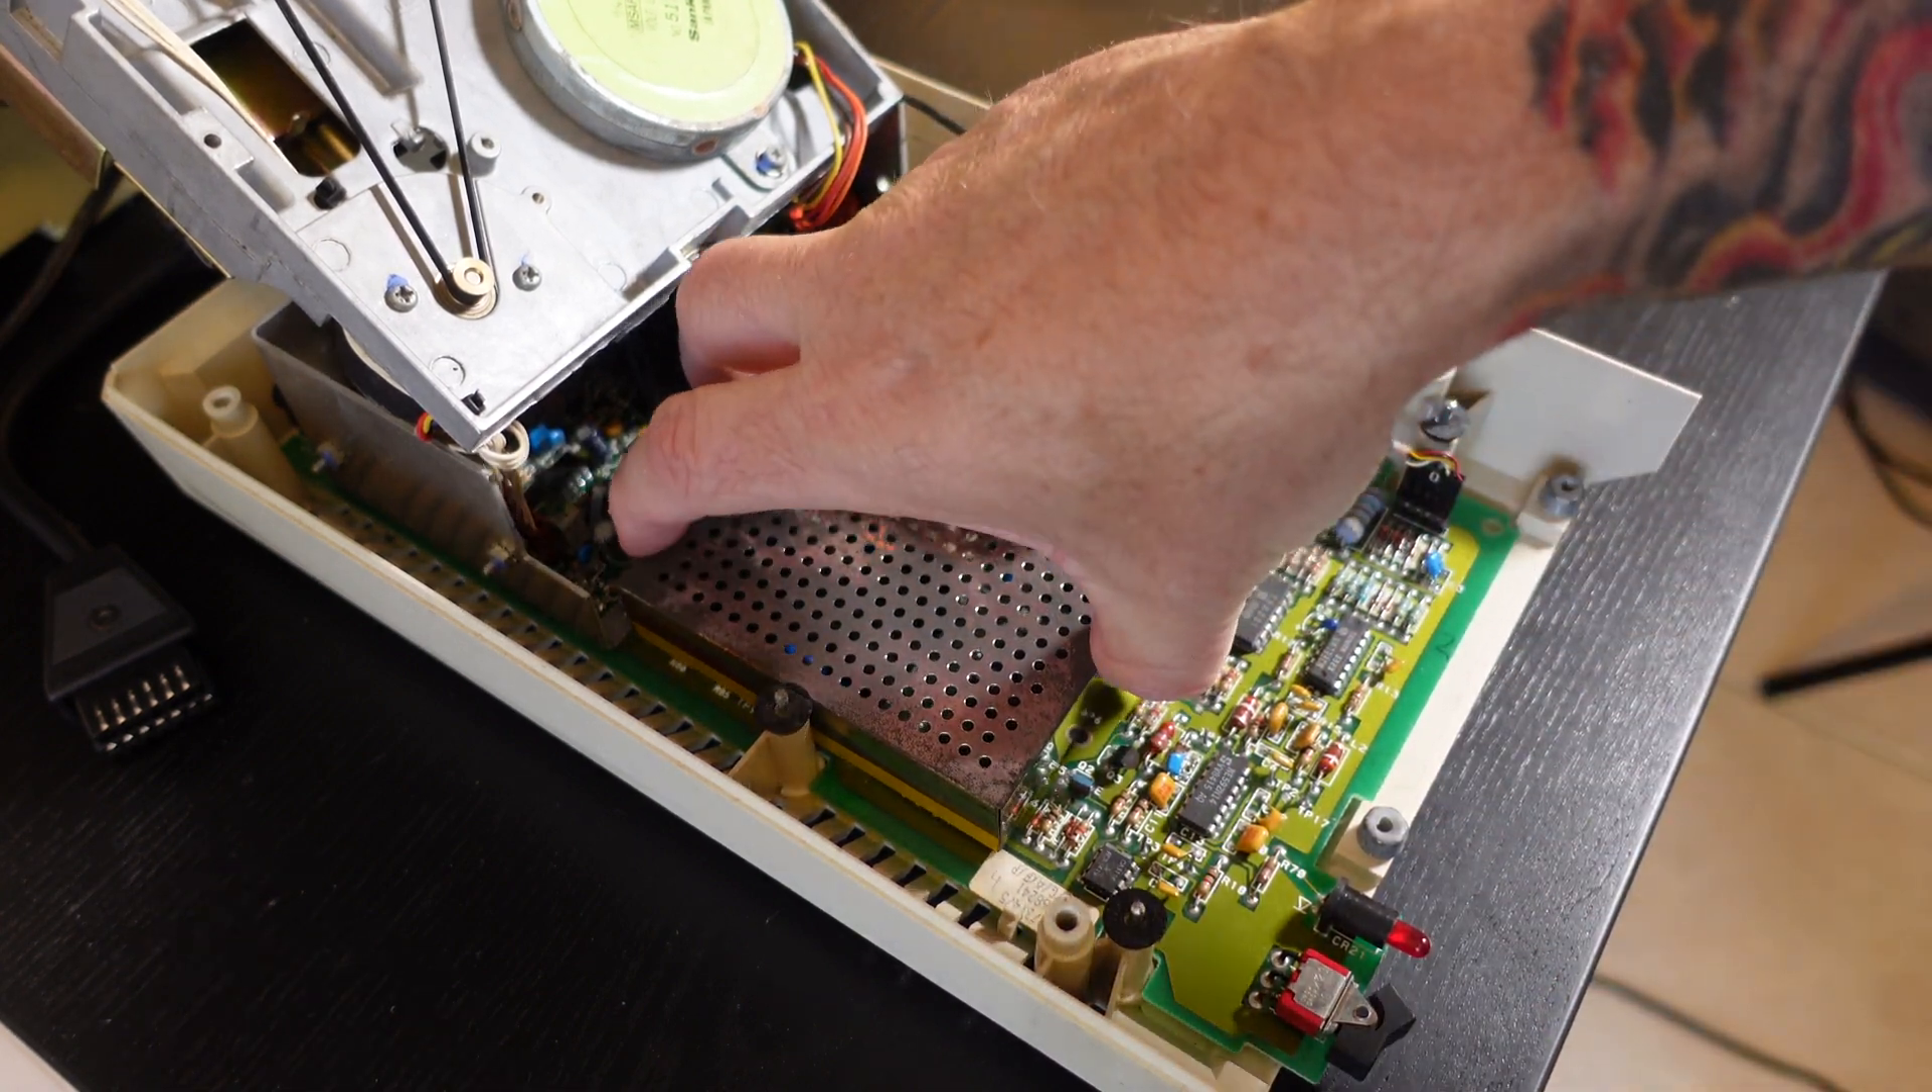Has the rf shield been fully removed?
No.